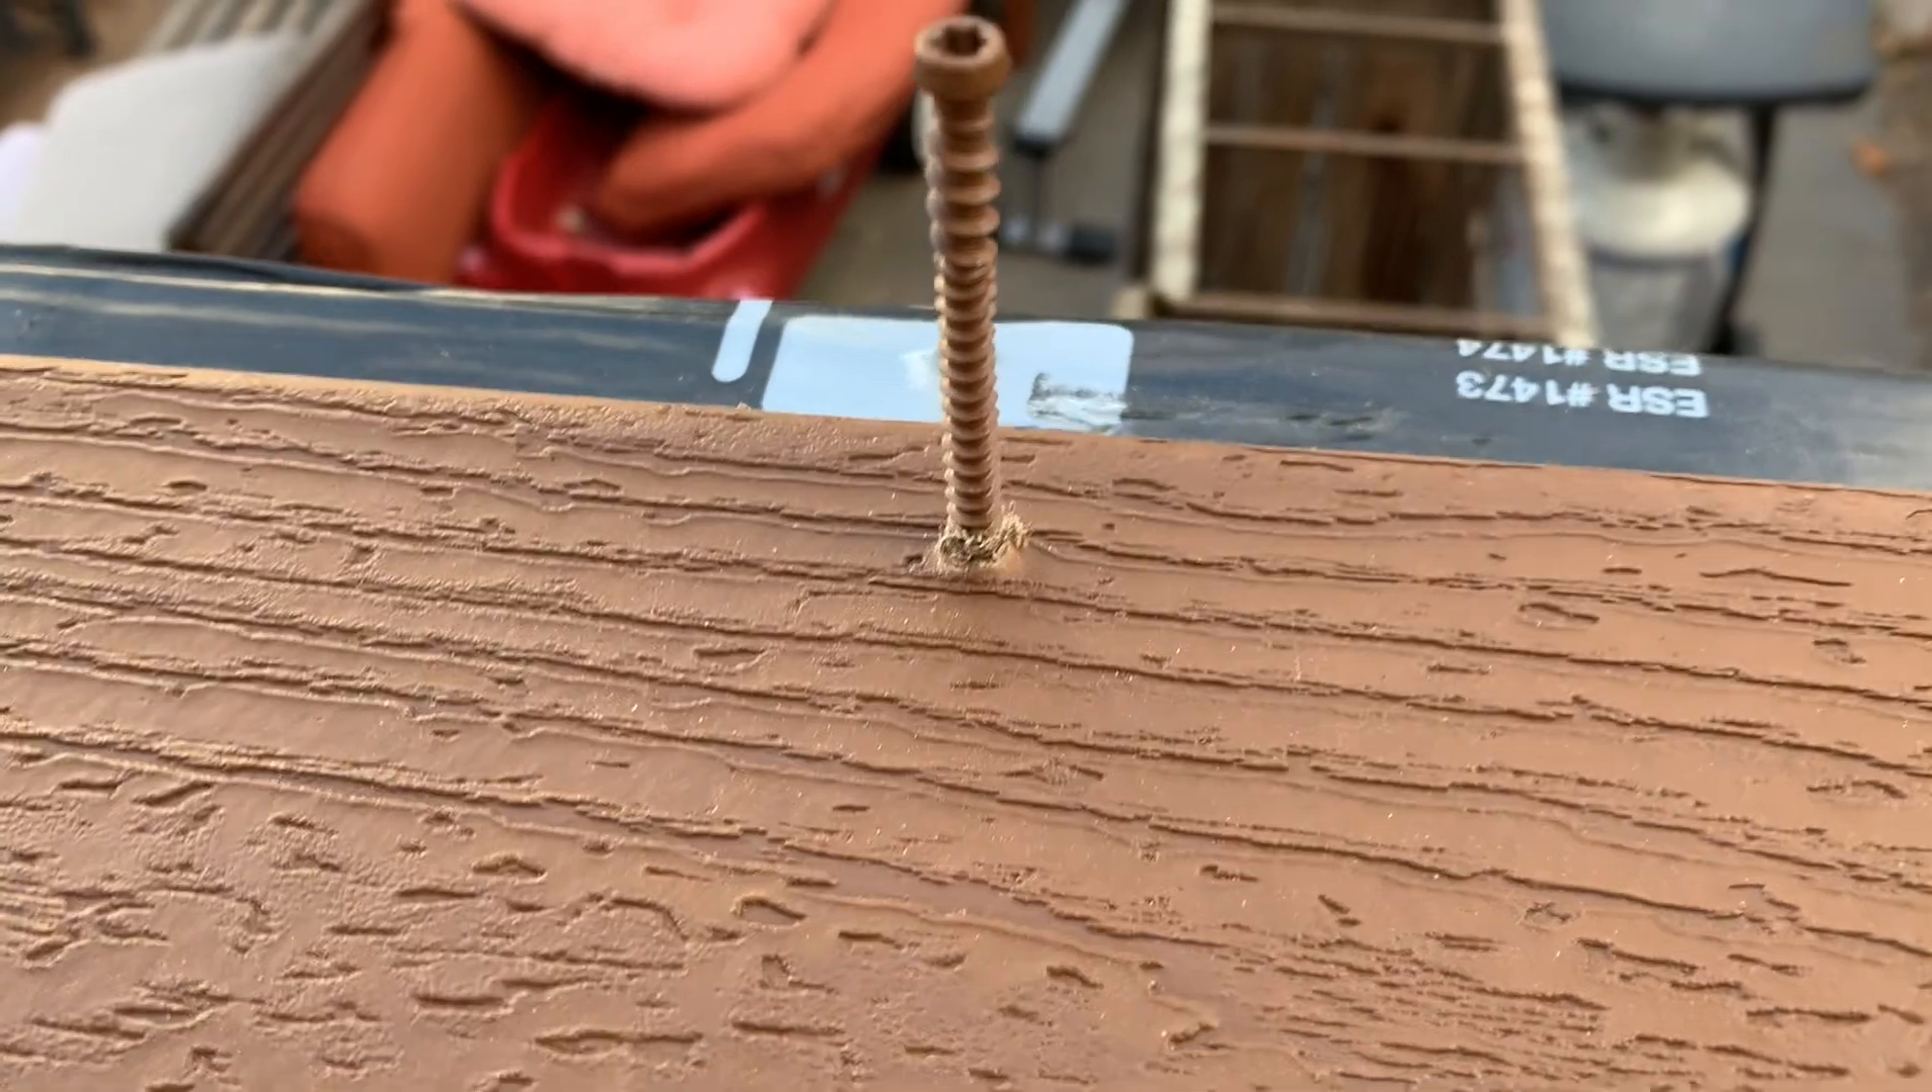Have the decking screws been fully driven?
No.